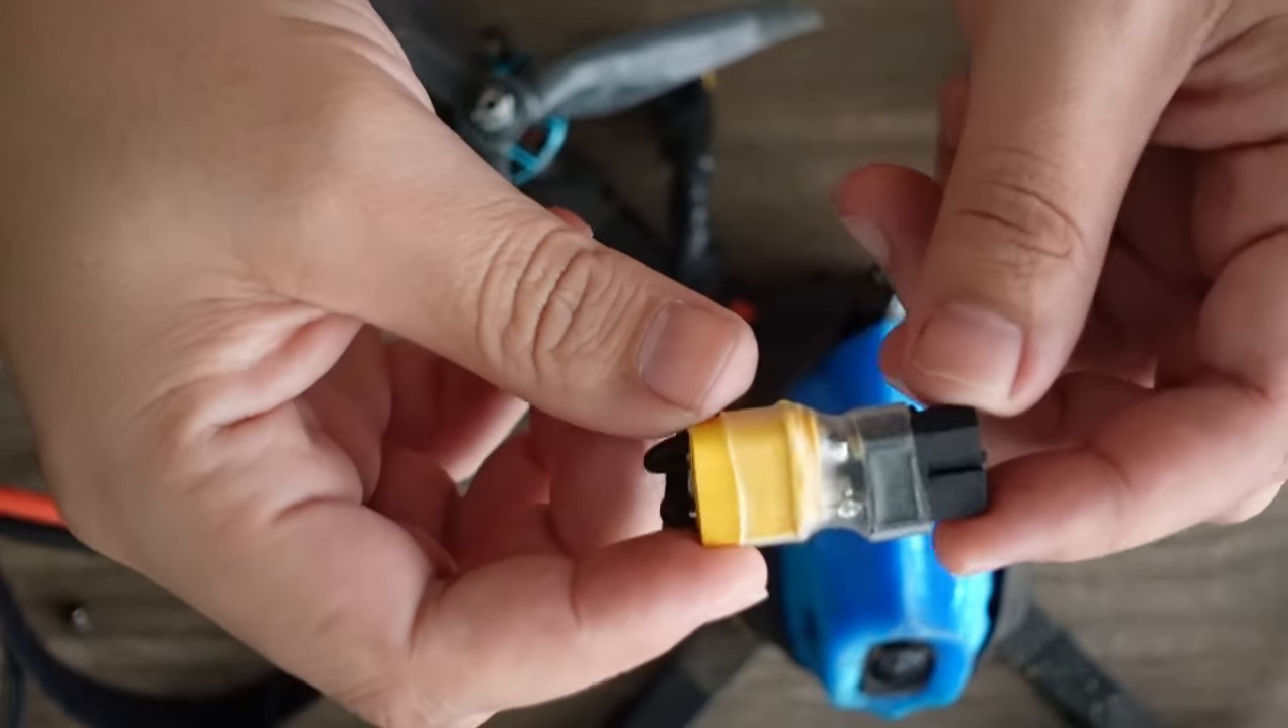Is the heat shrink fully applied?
Yes.